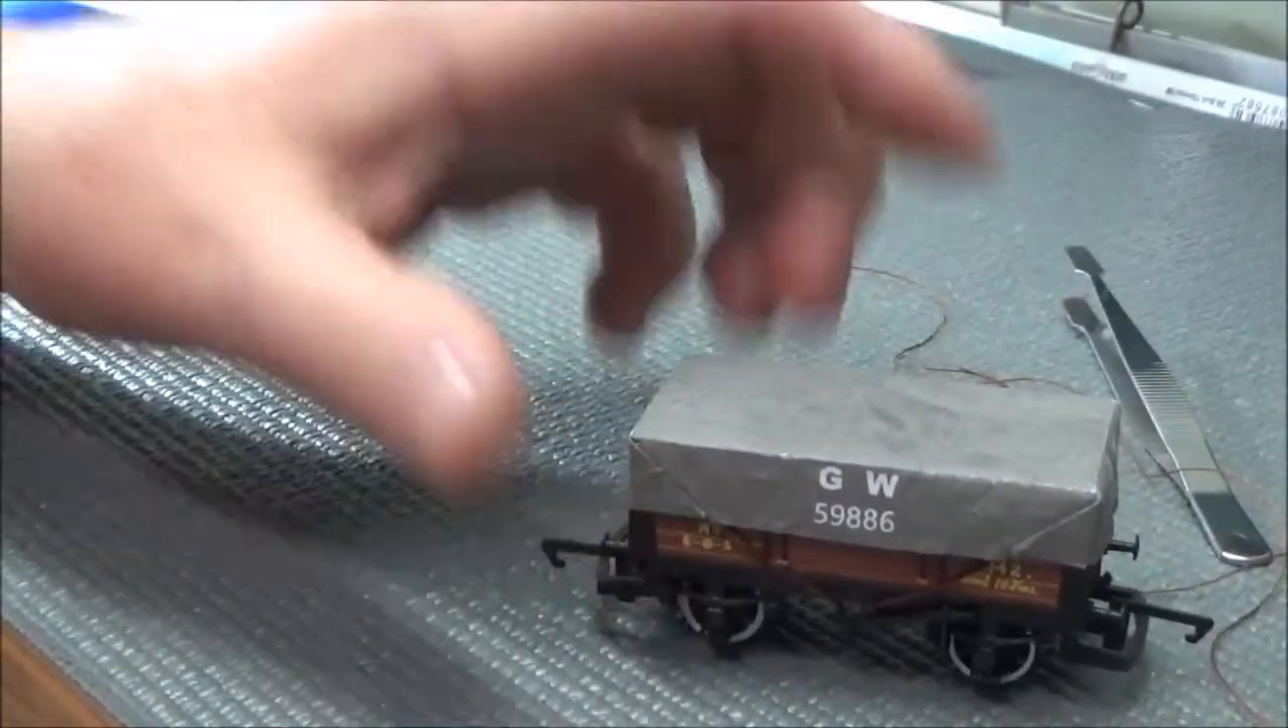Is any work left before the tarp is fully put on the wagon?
No.